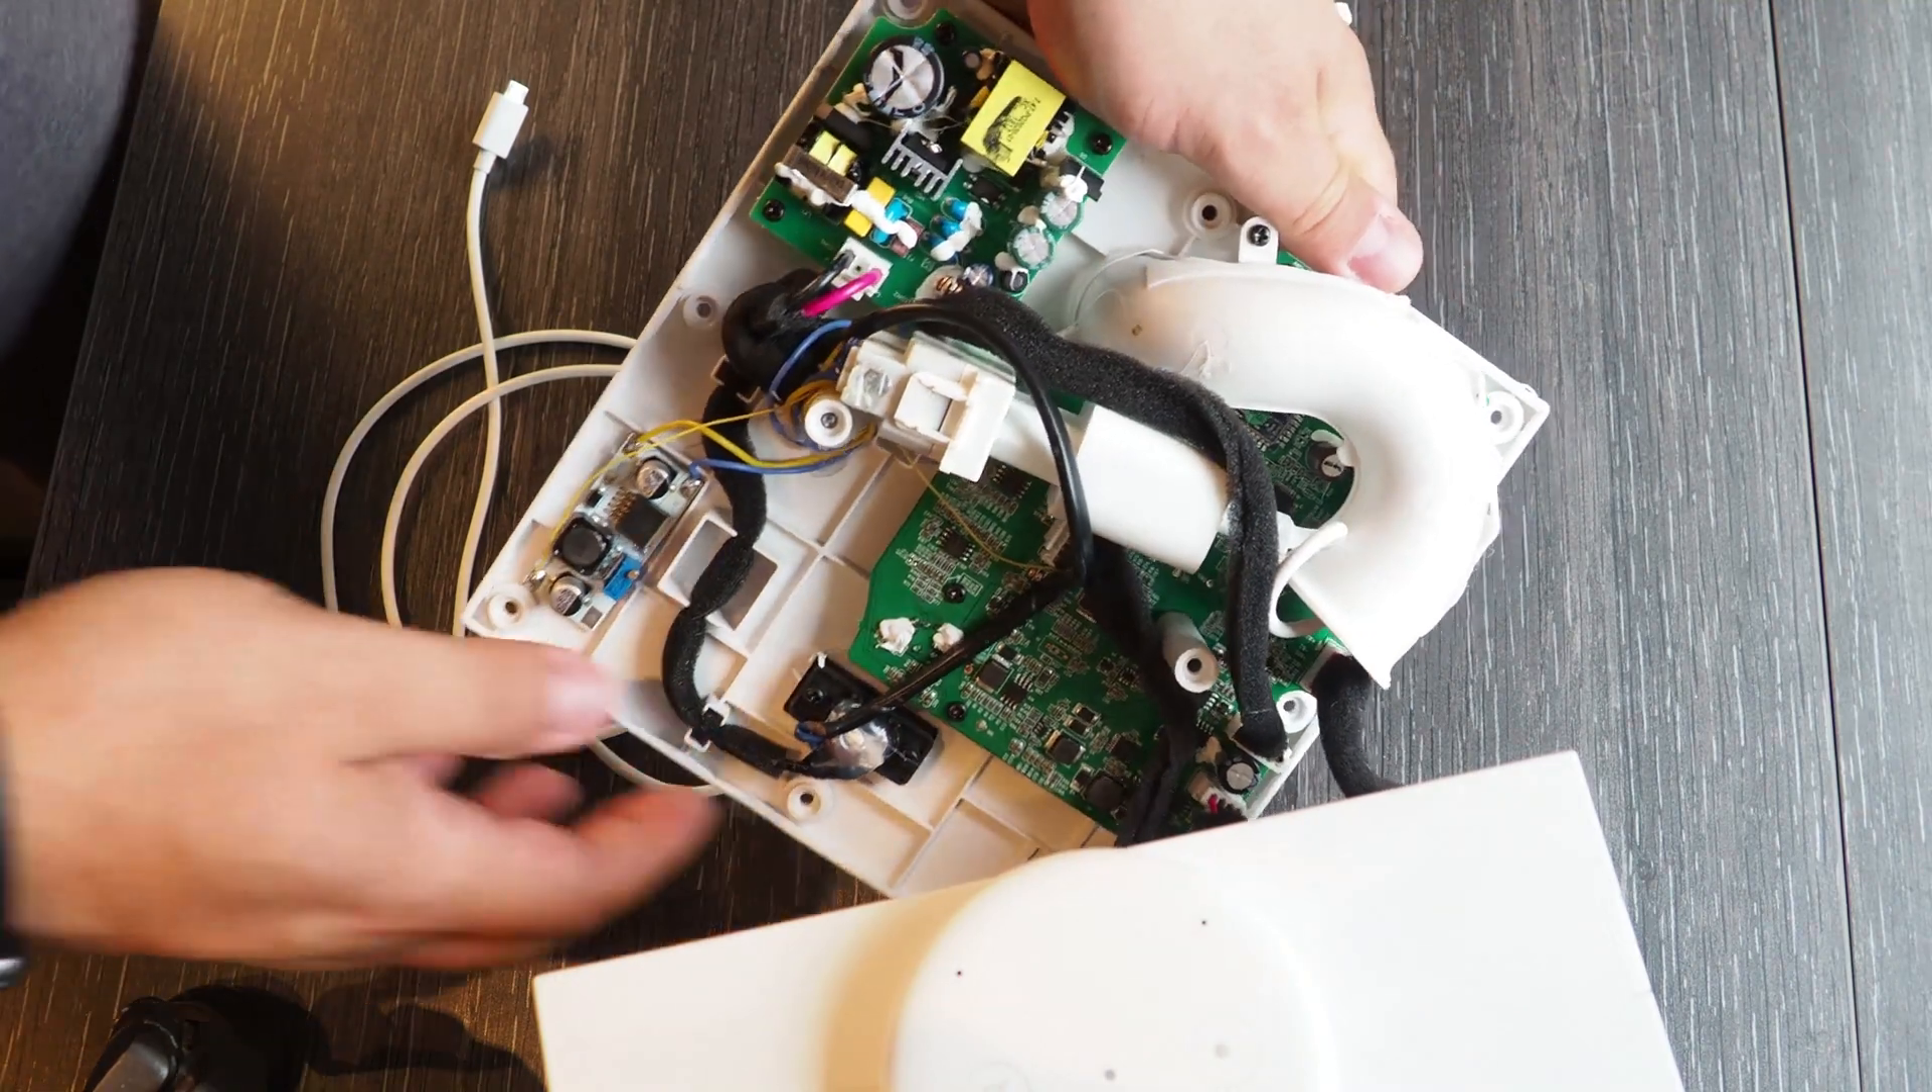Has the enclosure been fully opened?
Yes.